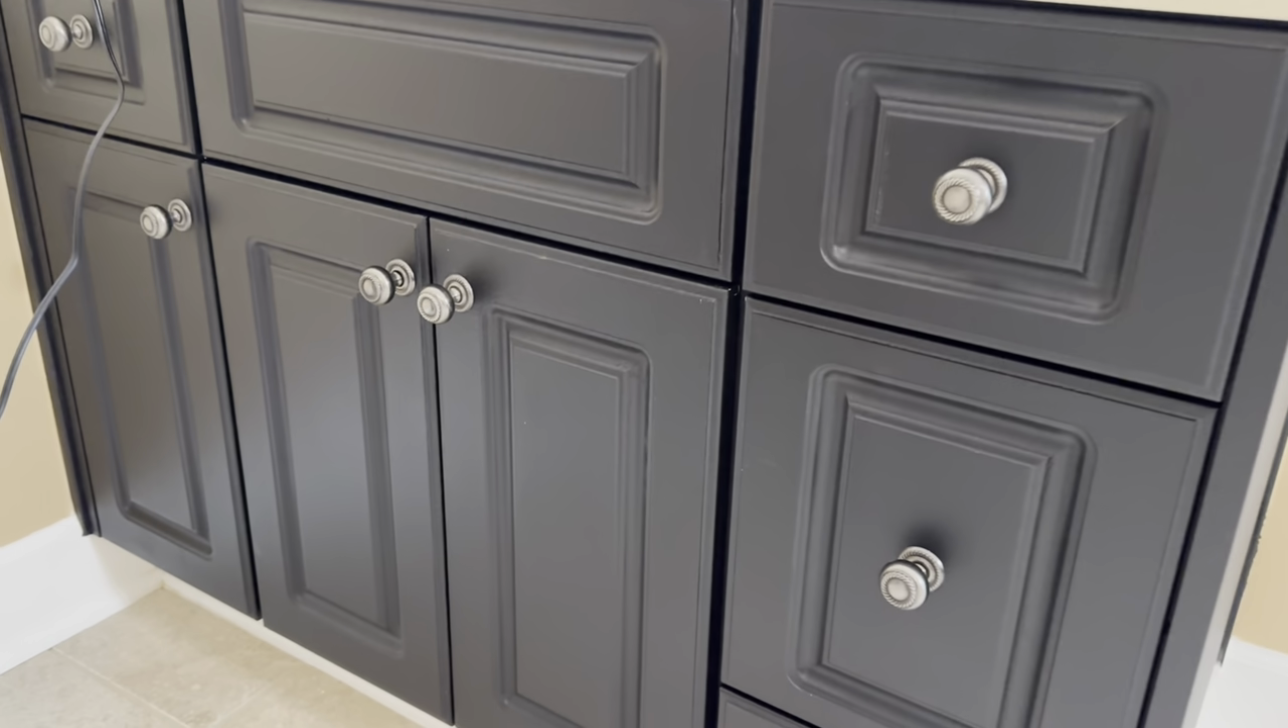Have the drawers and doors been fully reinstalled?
Yes.